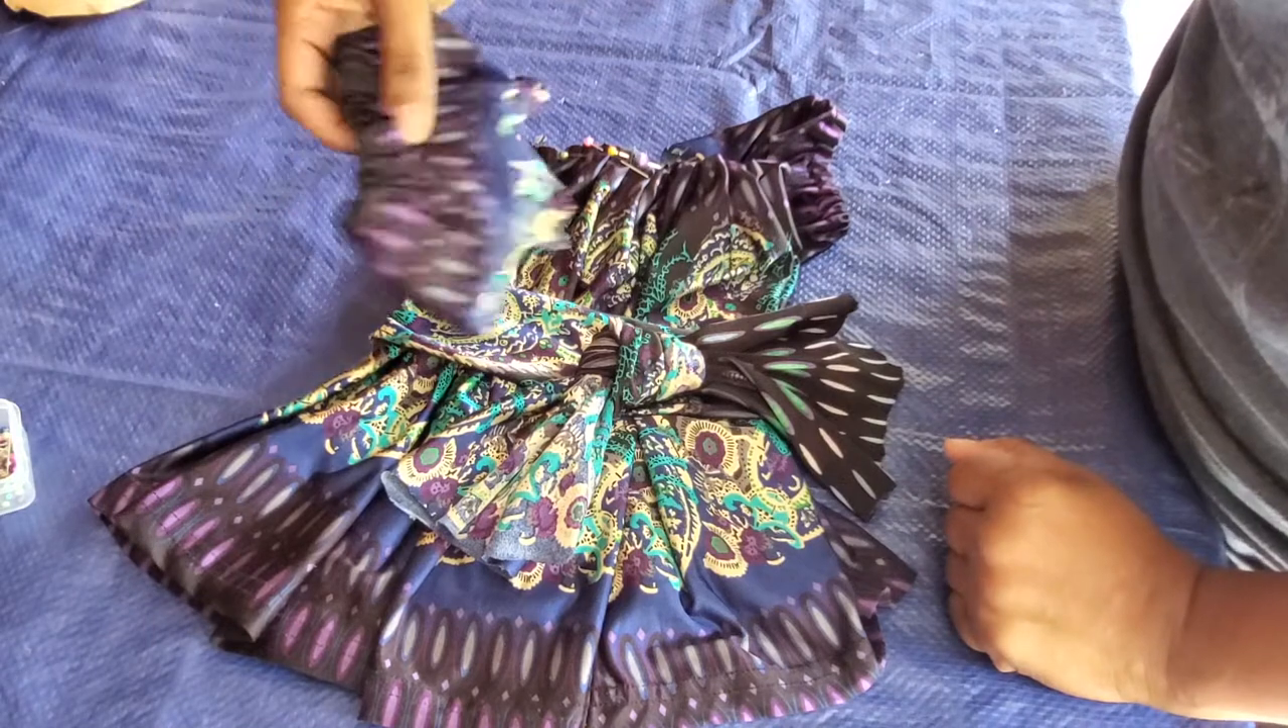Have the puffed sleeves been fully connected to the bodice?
No.